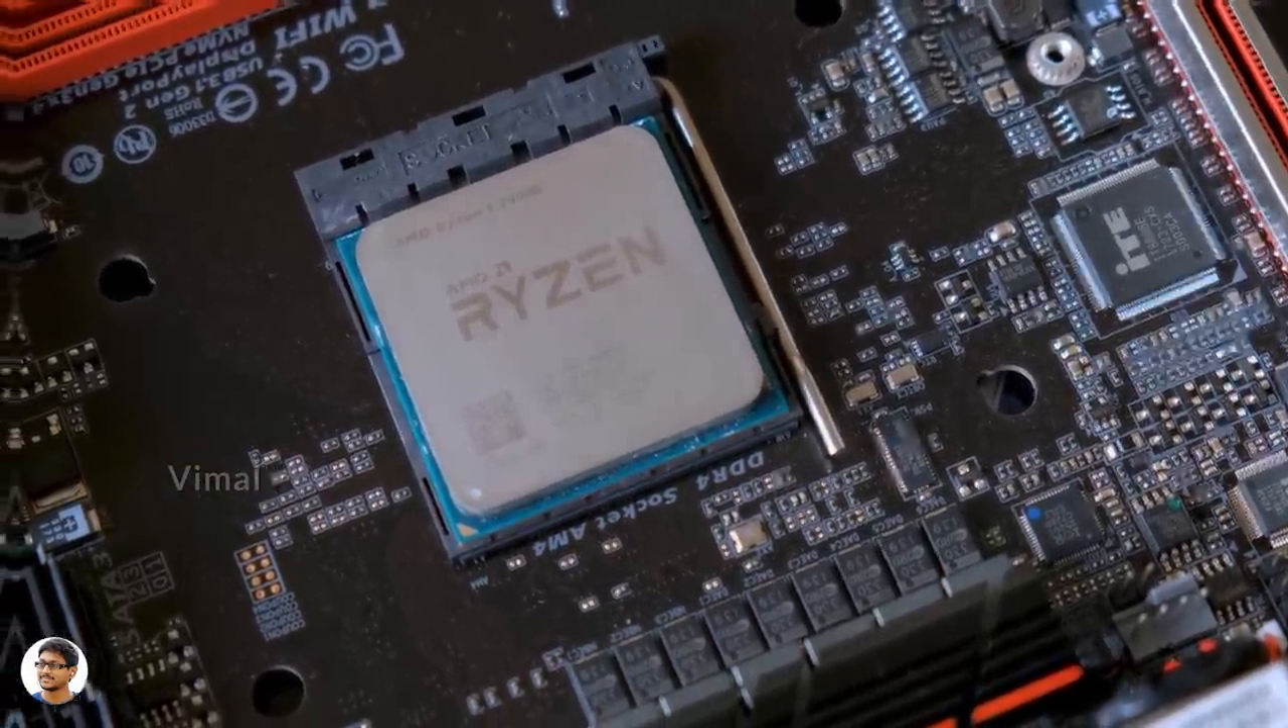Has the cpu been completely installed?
Yes.